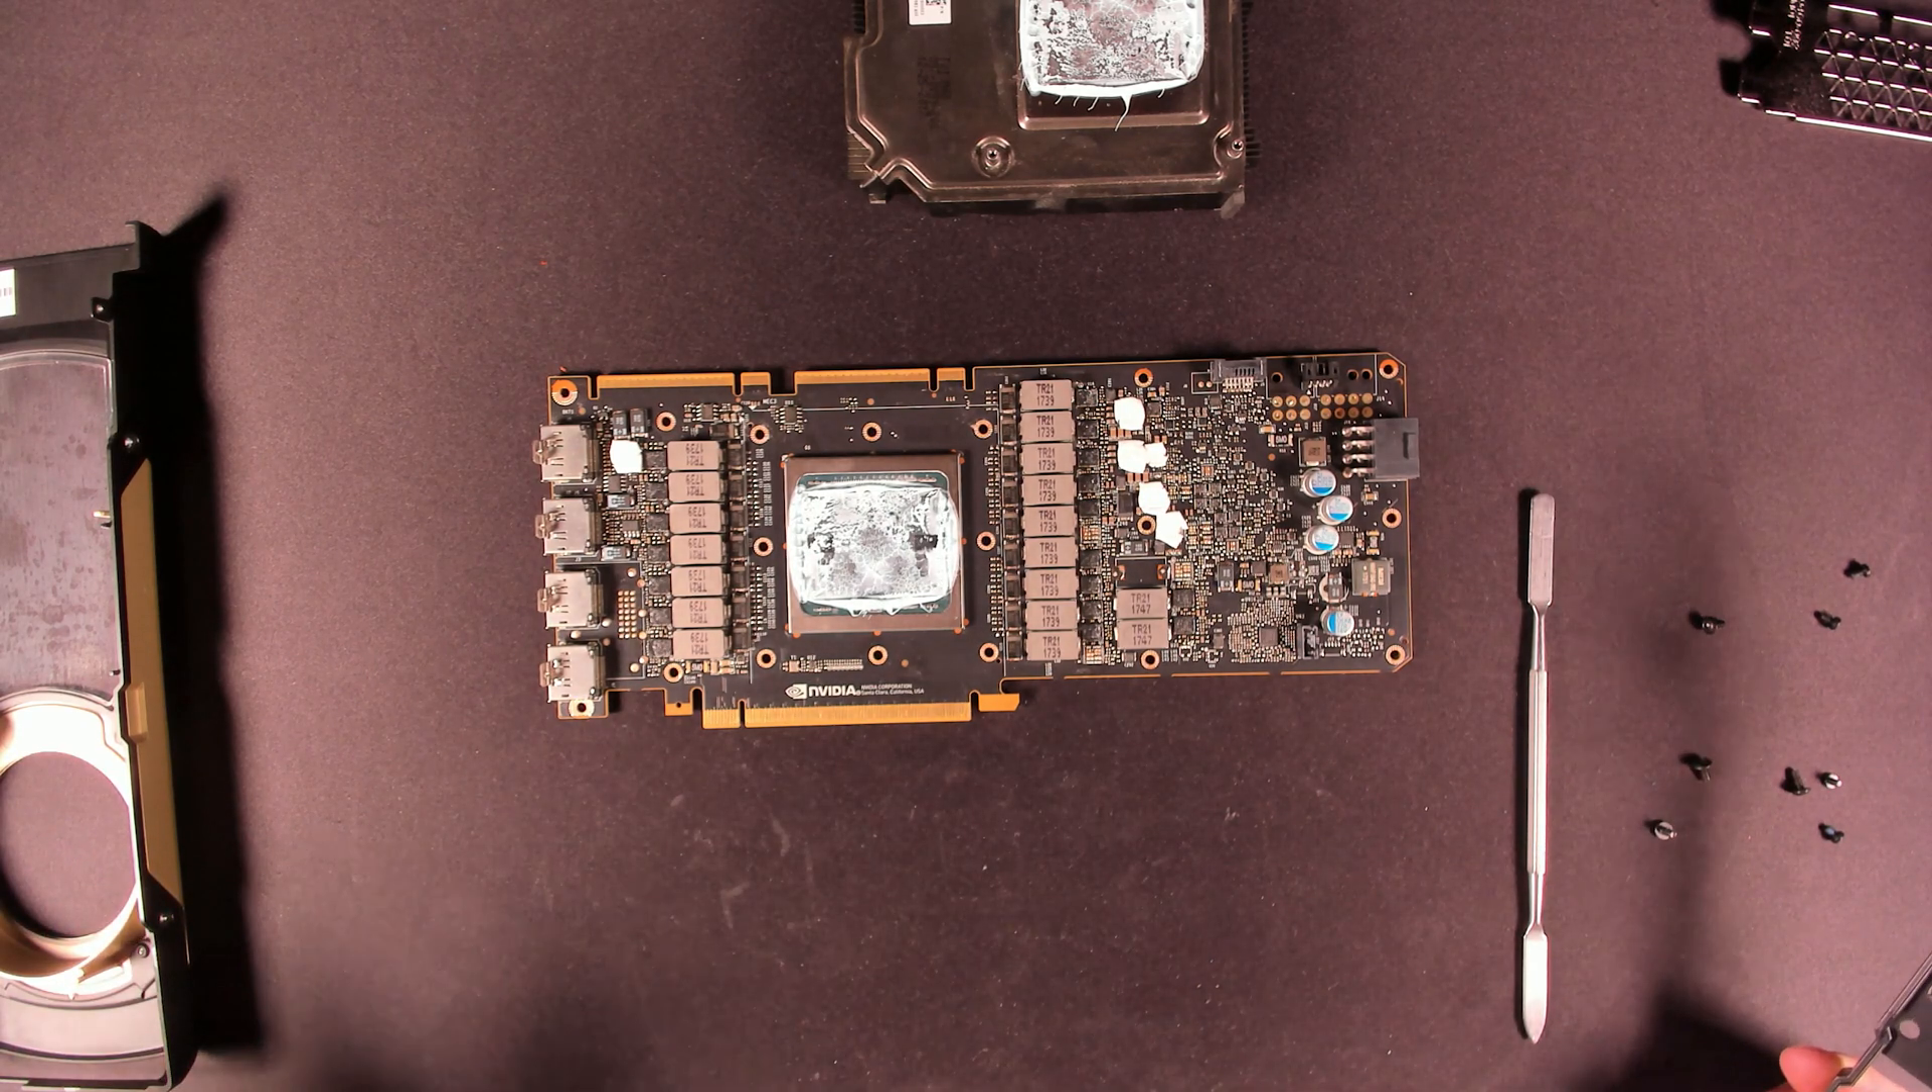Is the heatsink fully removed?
Yes.